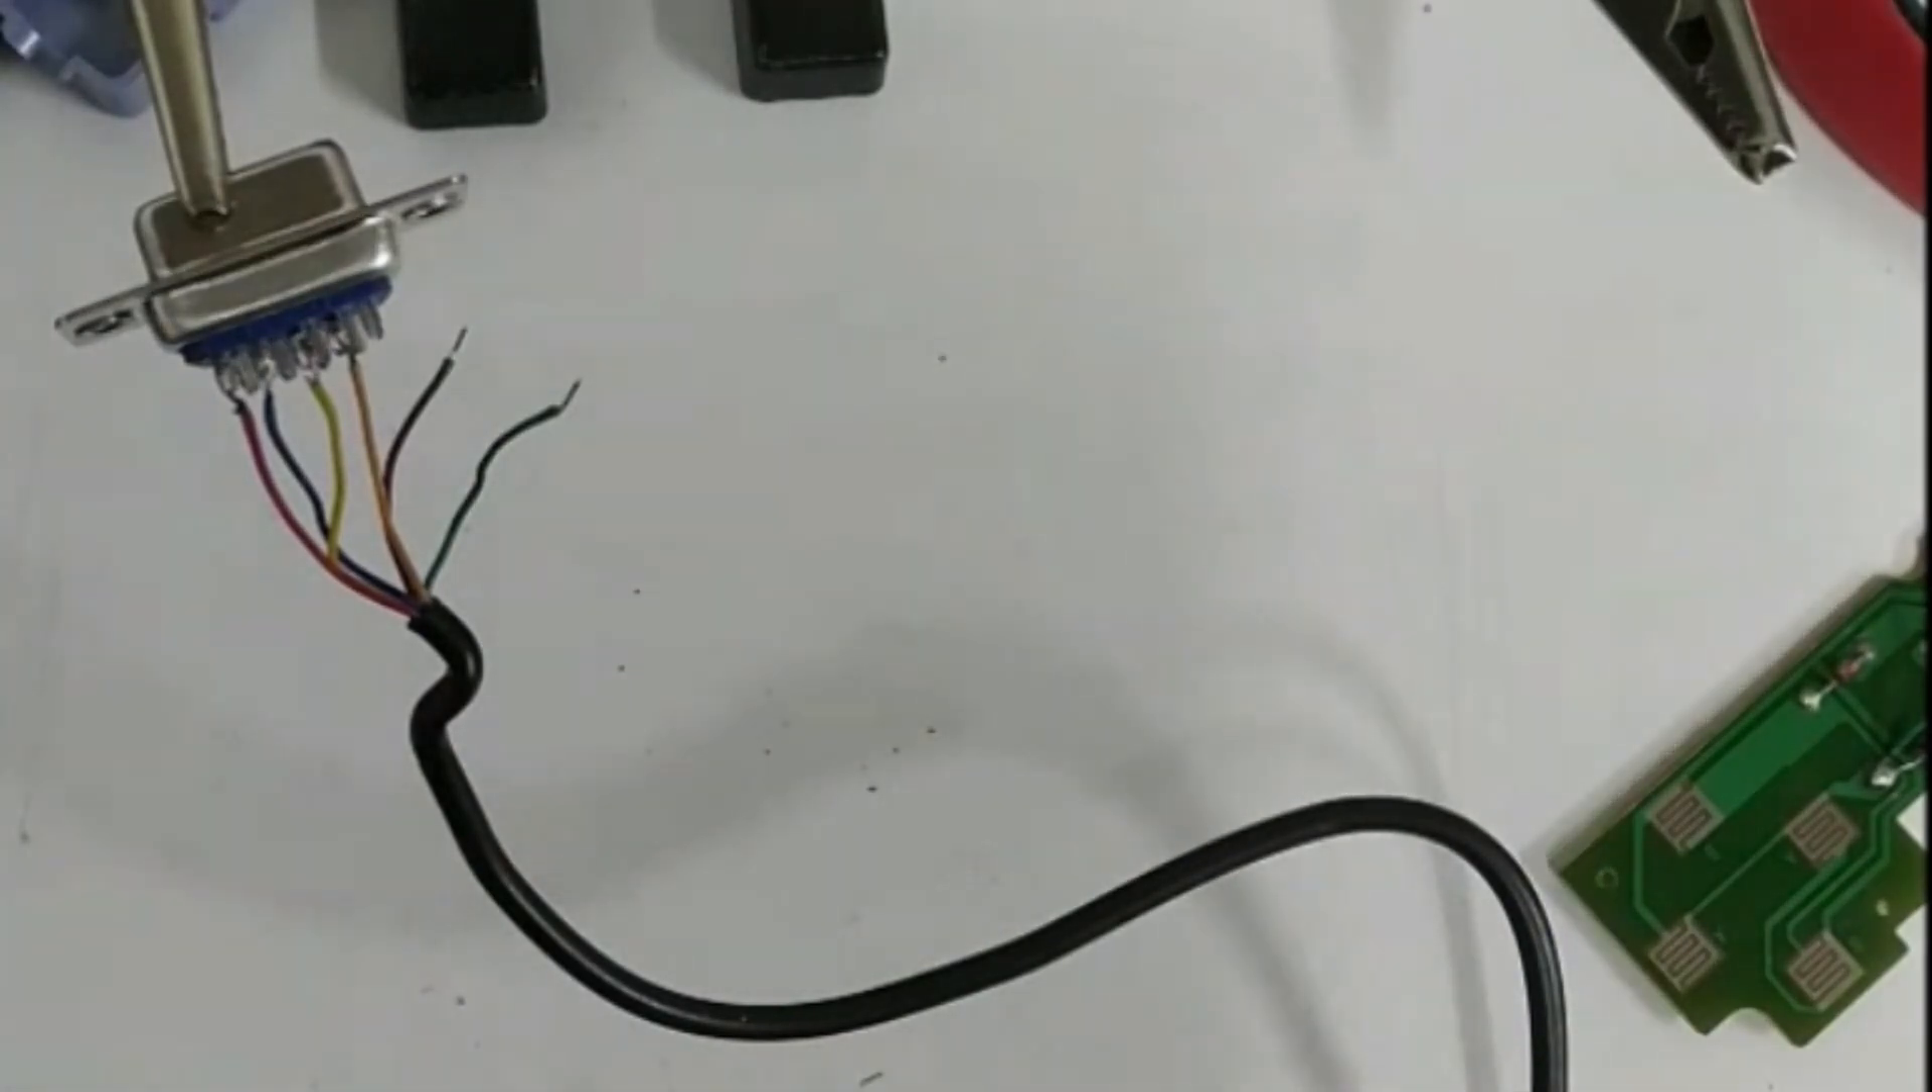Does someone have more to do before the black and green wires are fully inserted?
Yes.